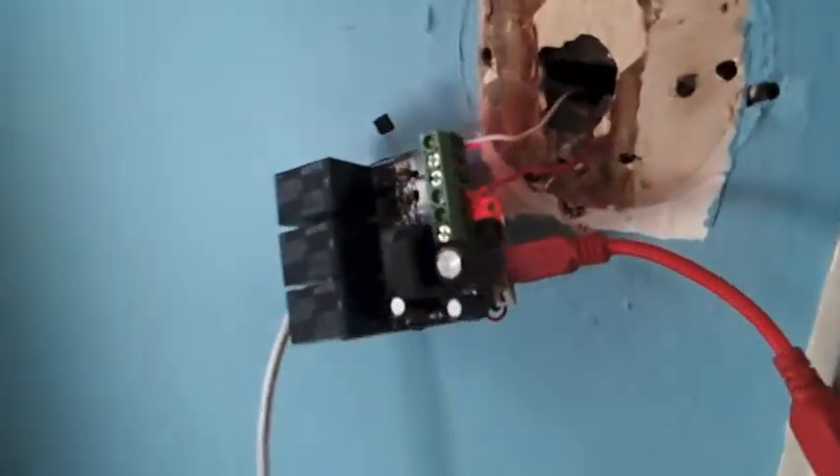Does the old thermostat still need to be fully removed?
No.